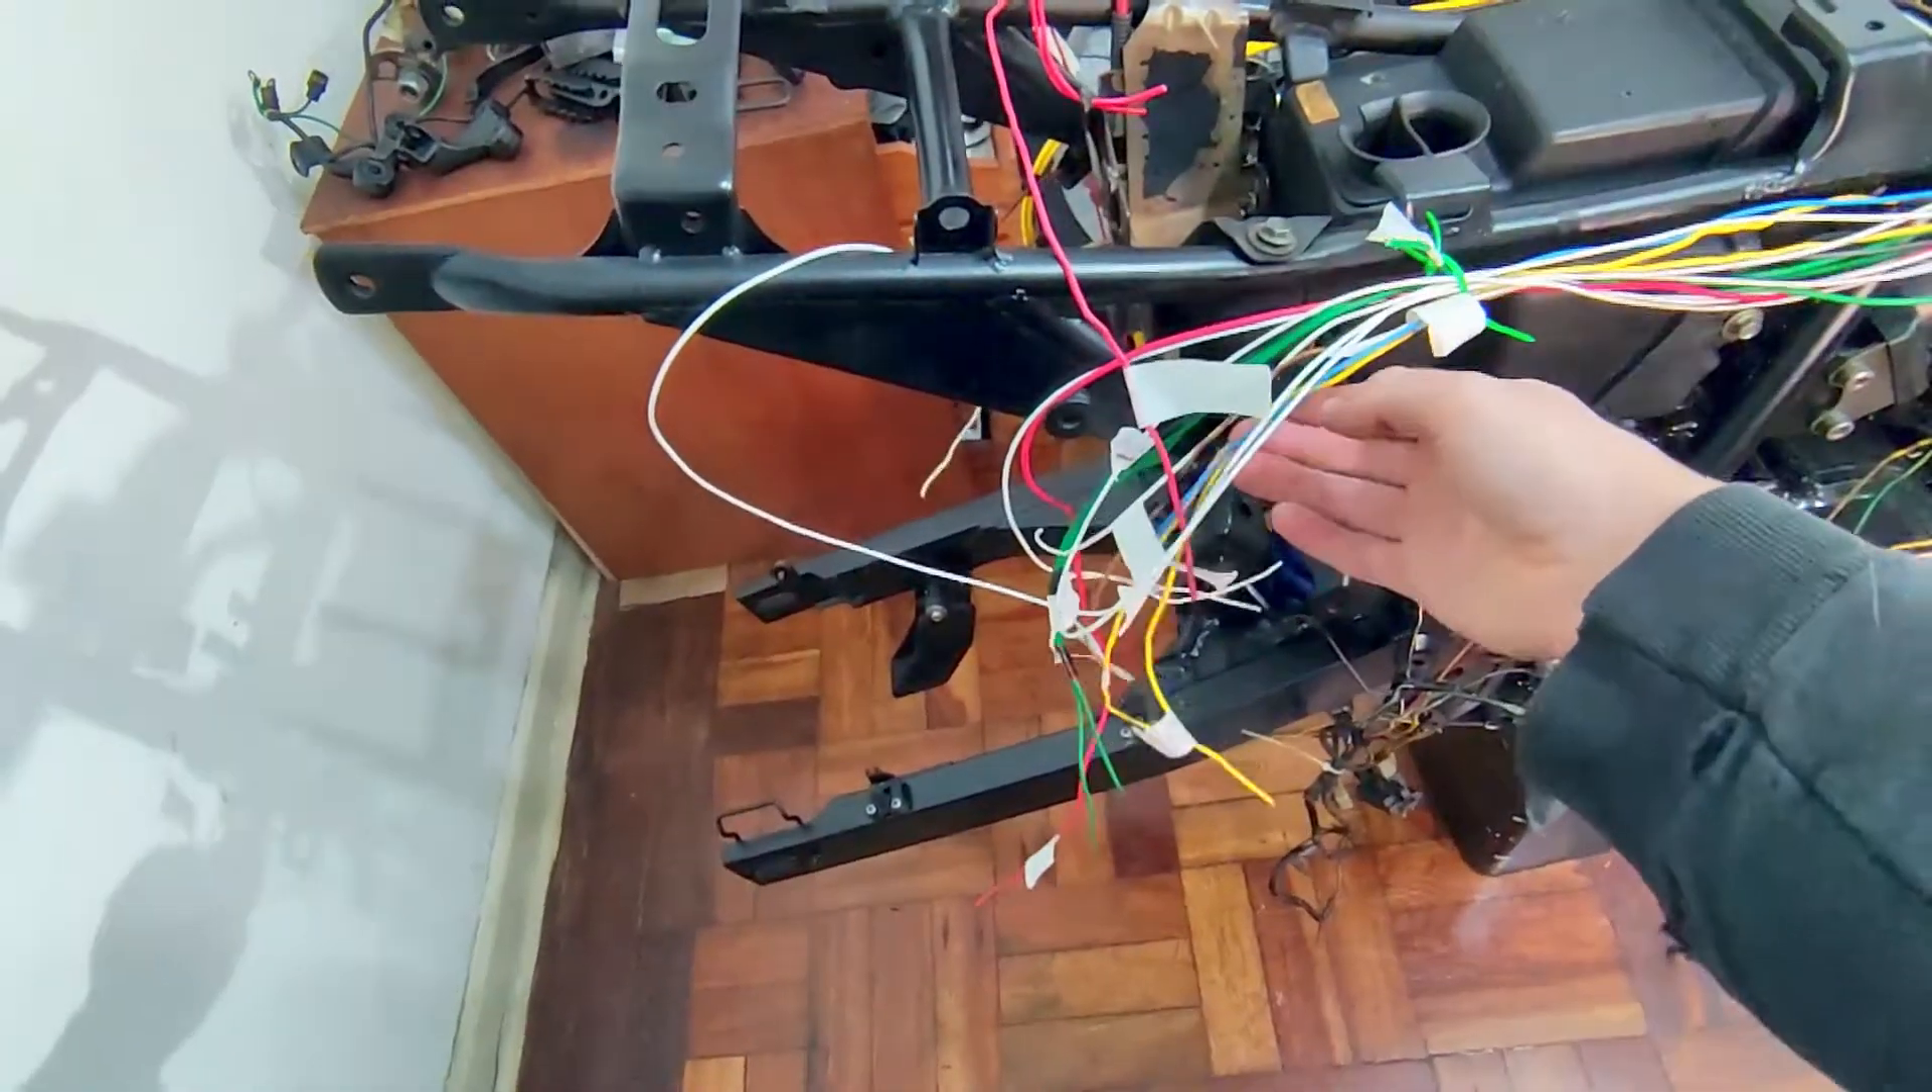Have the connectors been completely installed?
No.